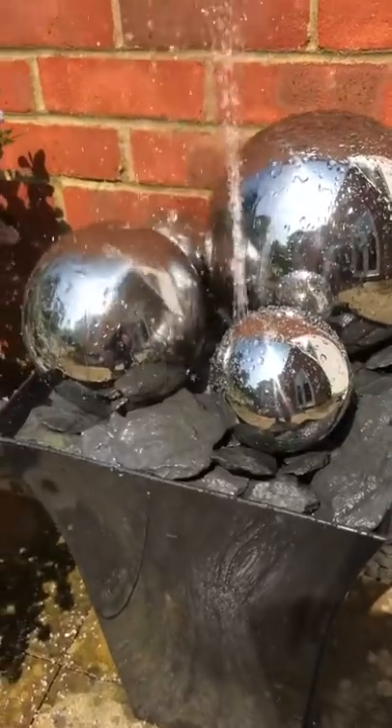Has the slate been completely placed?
Yes.